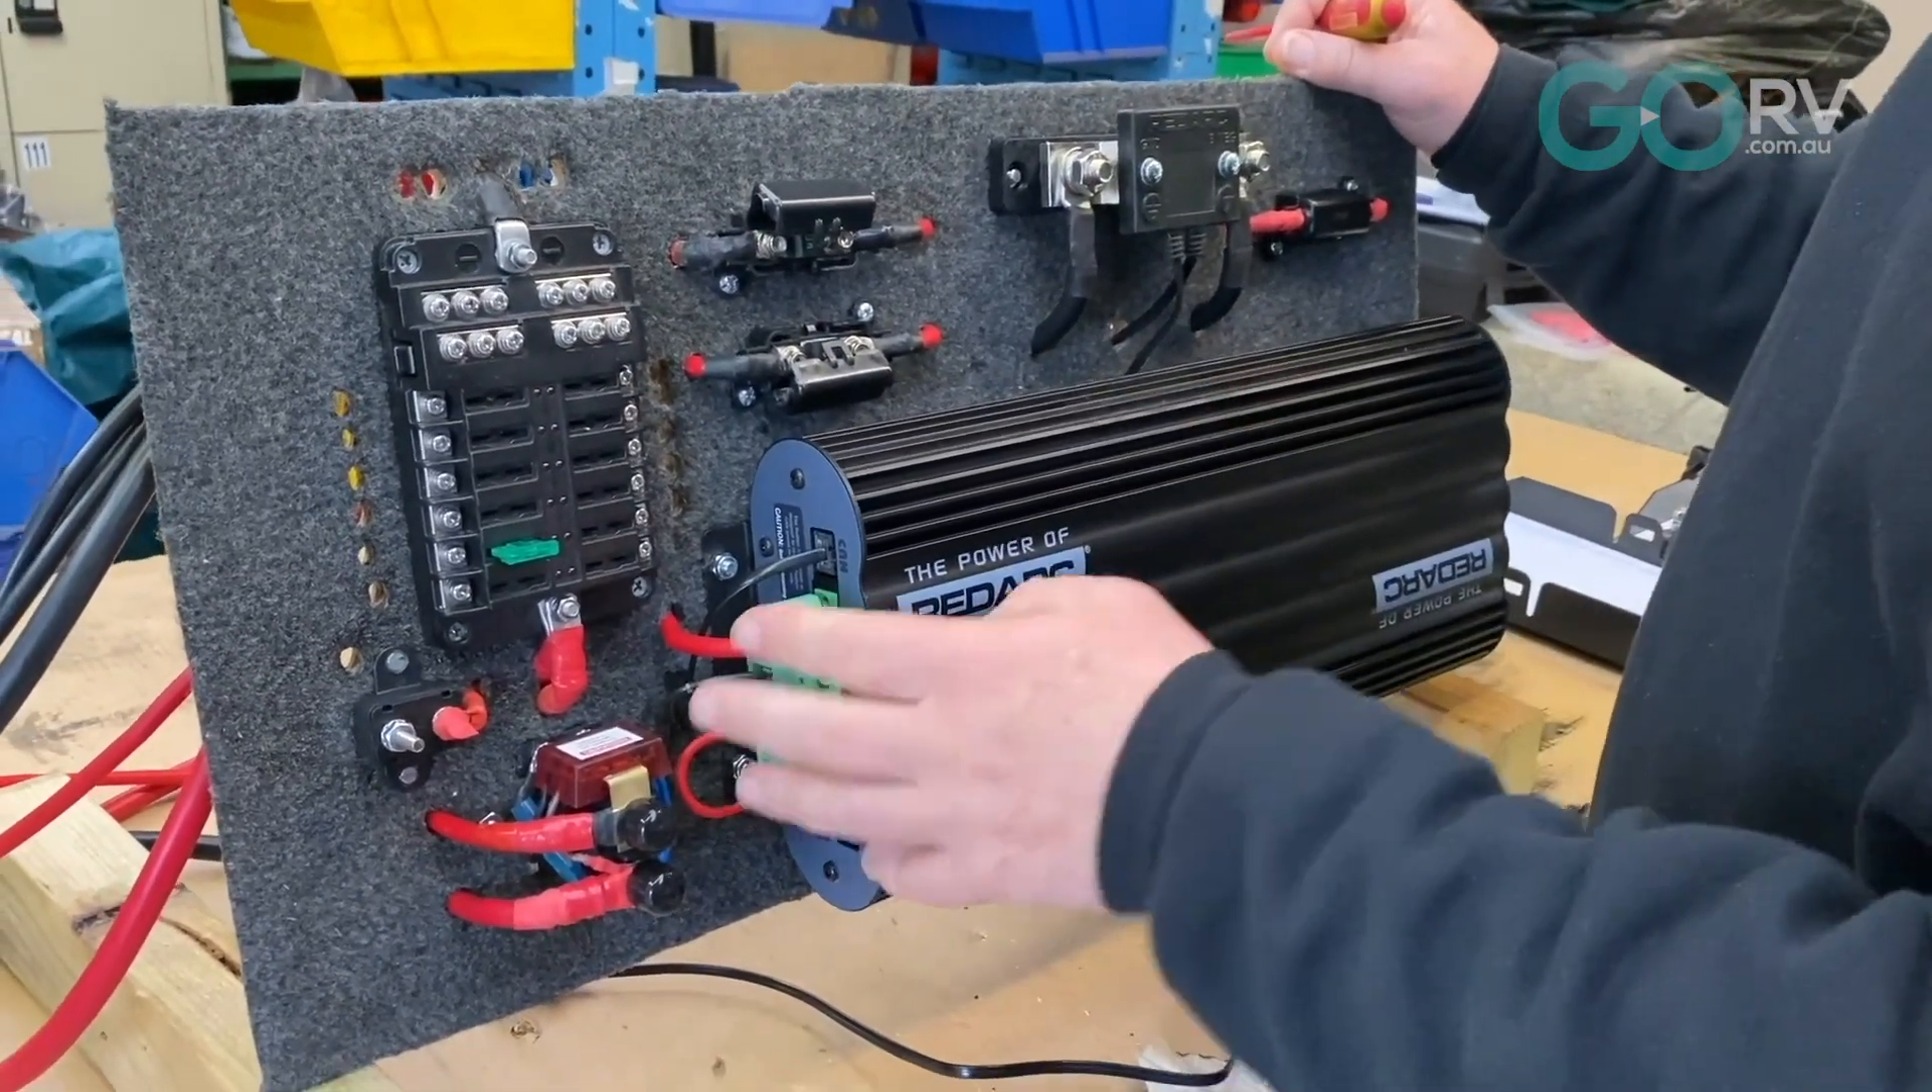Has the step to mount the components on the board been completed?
Yes.